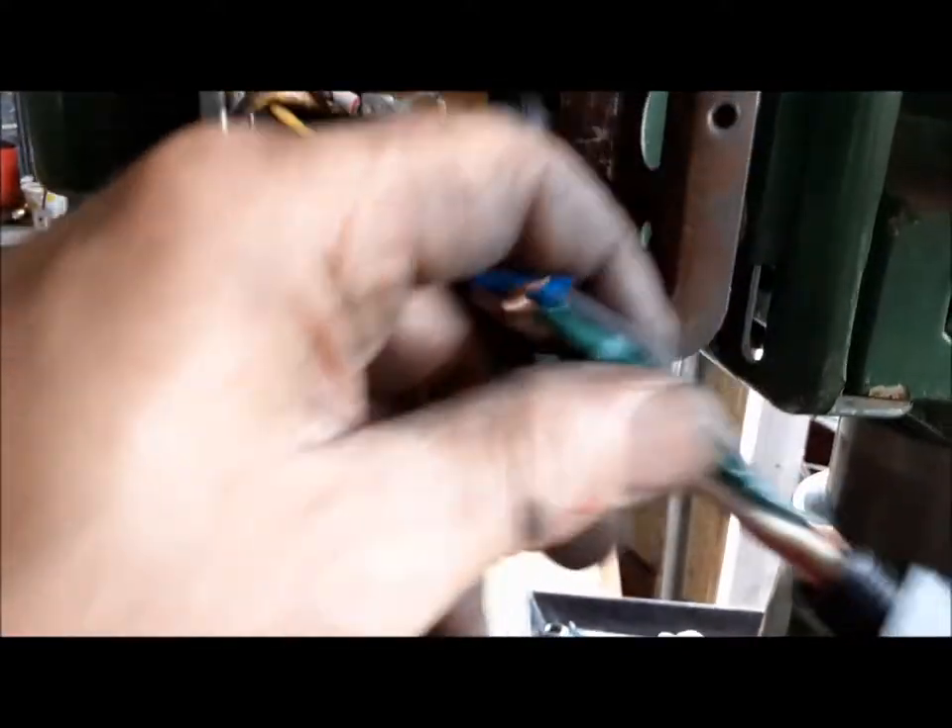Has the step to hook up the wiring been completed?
No.